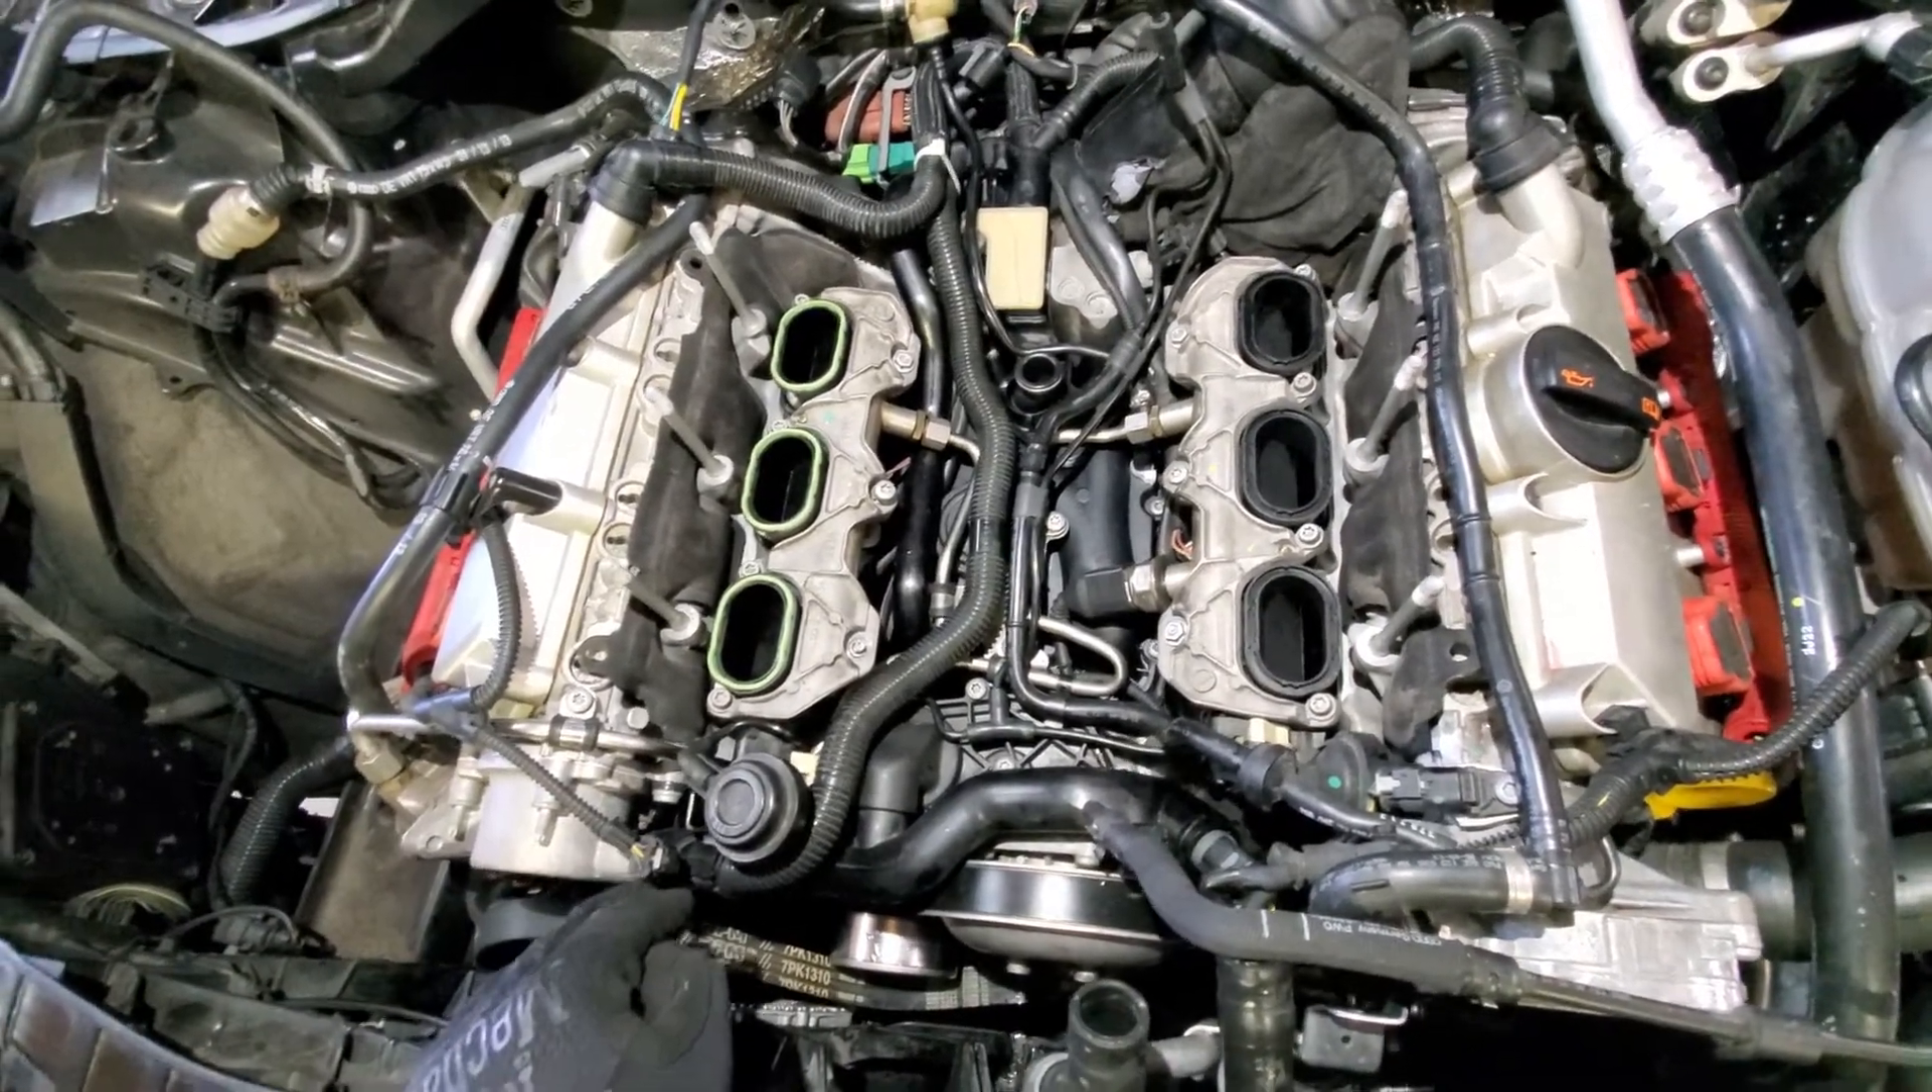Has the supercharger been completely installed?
No.